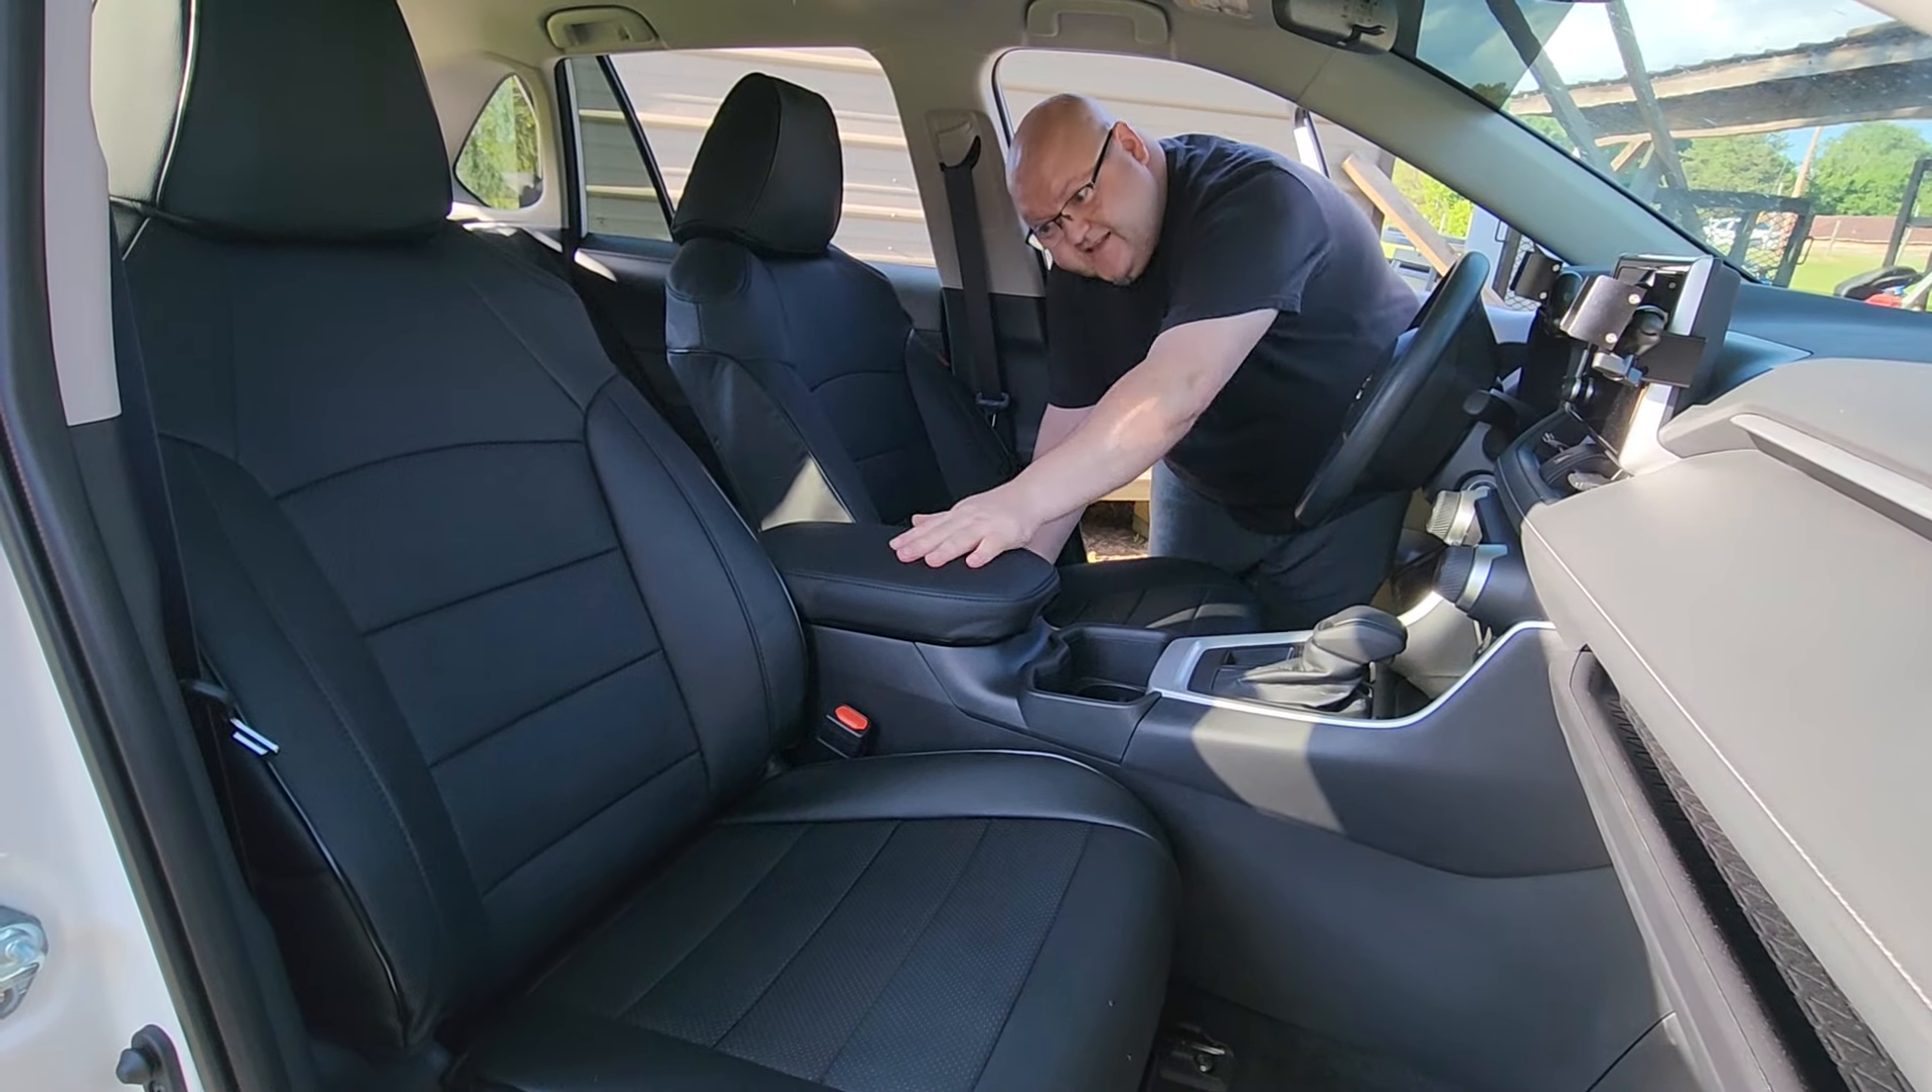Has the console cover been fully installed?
Yes.